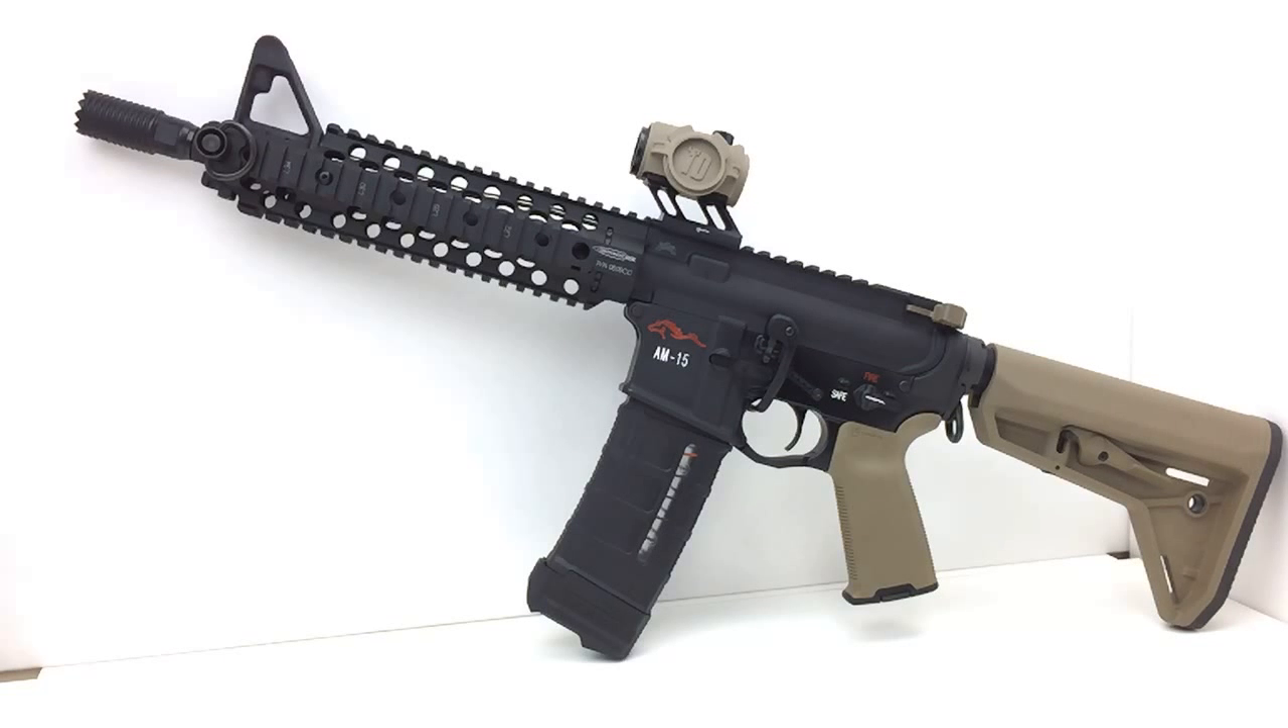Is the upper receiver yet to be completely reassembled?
No.